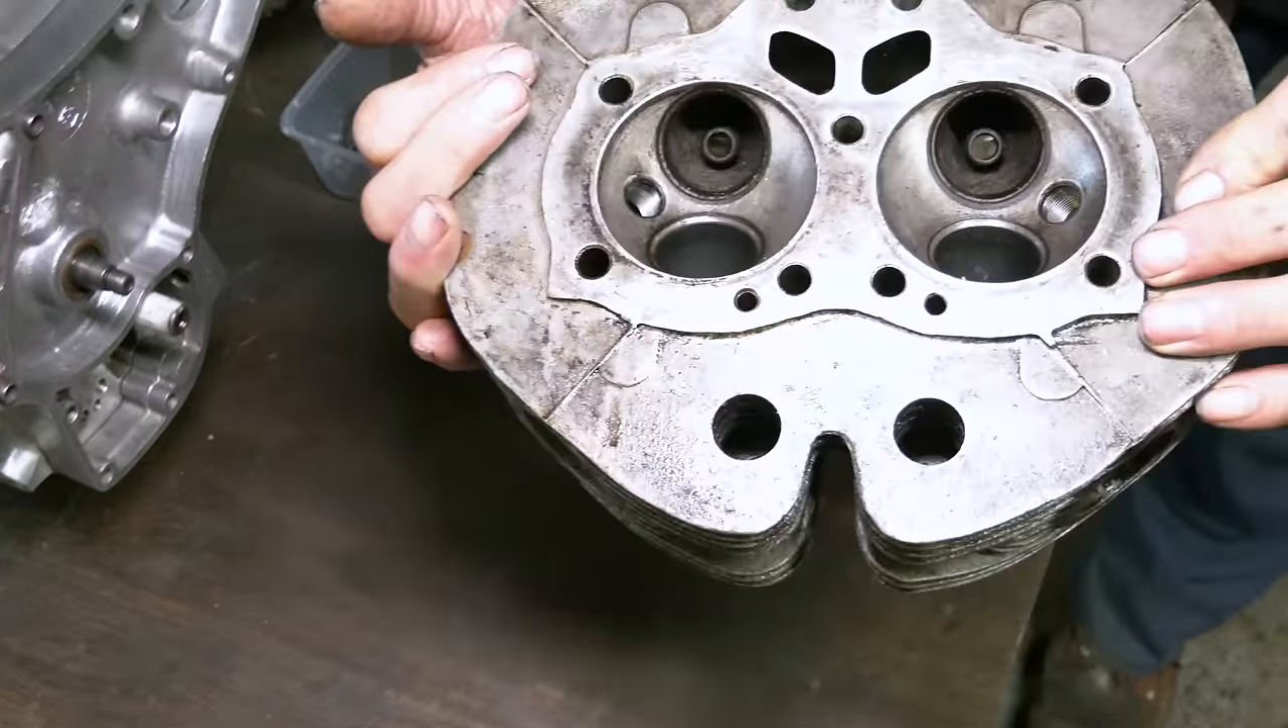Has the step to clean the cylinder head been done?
No.